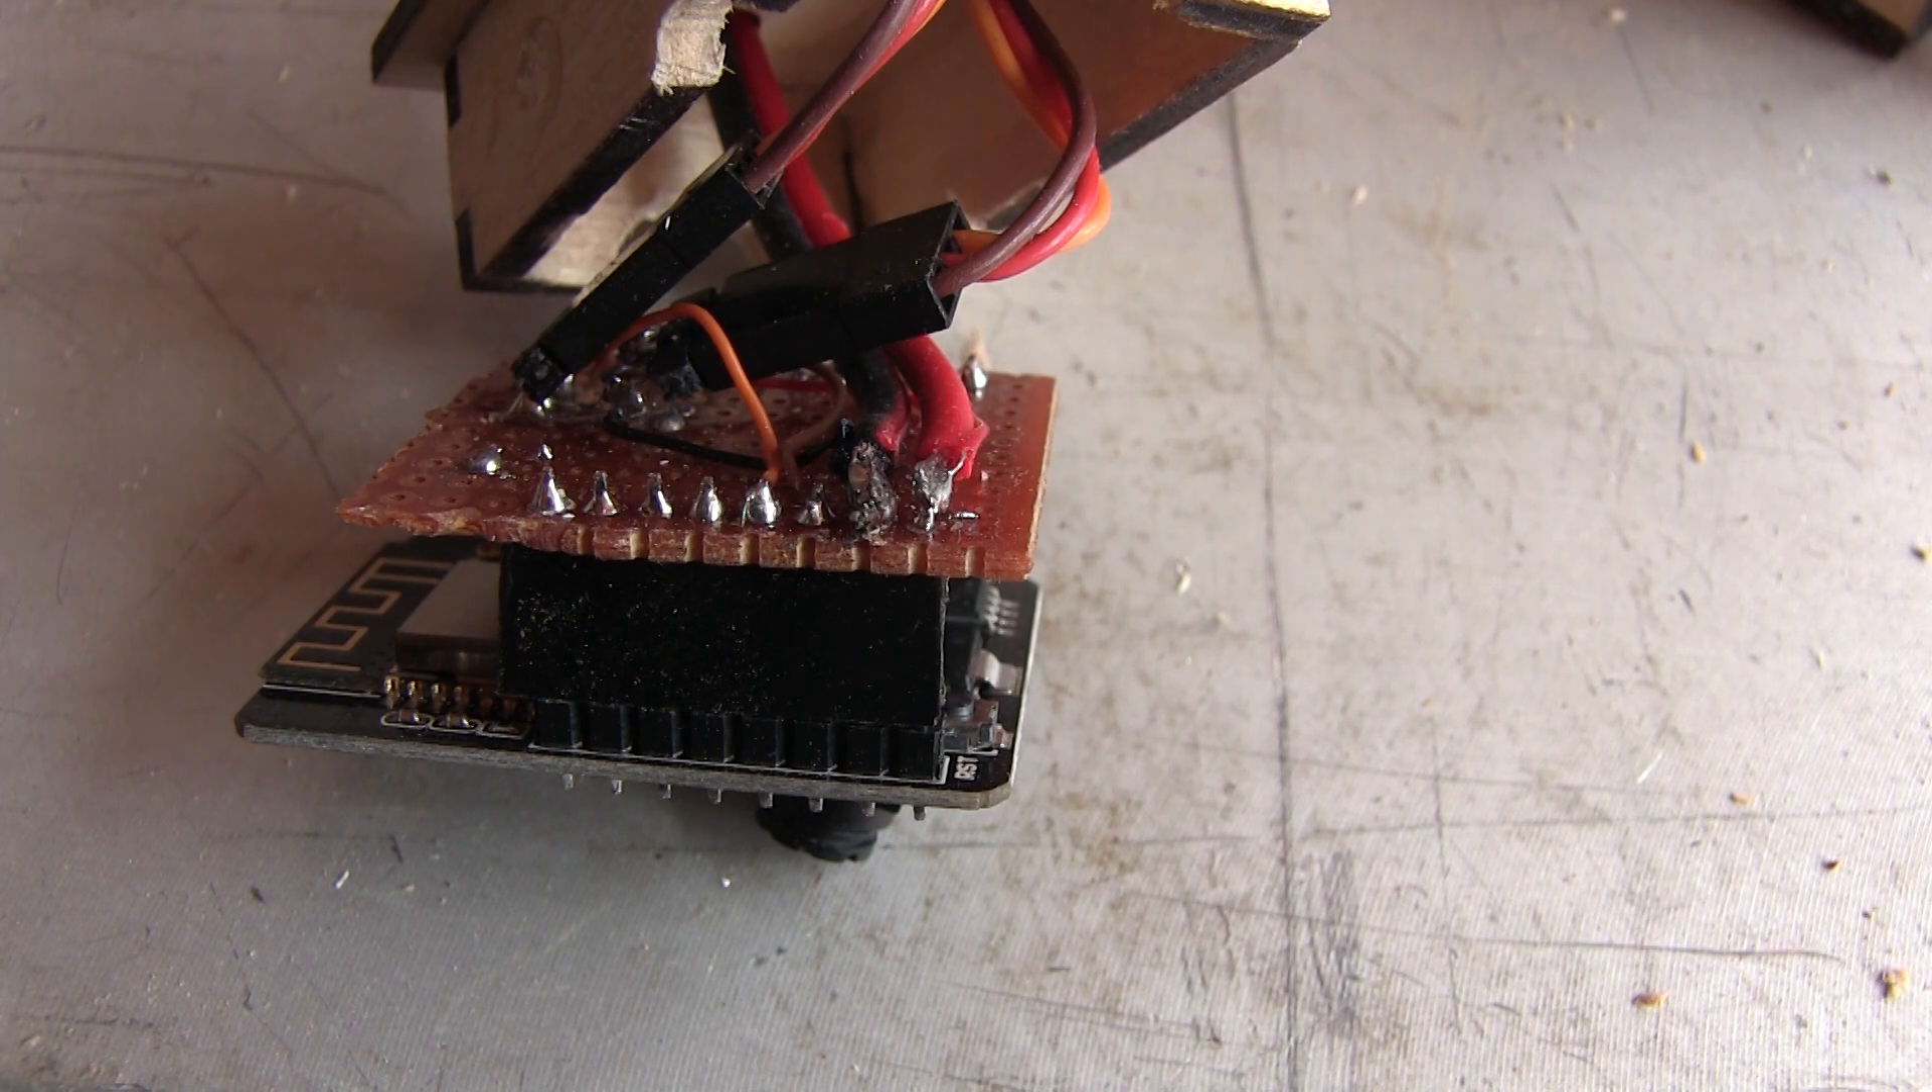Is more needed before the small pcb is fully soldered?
No.